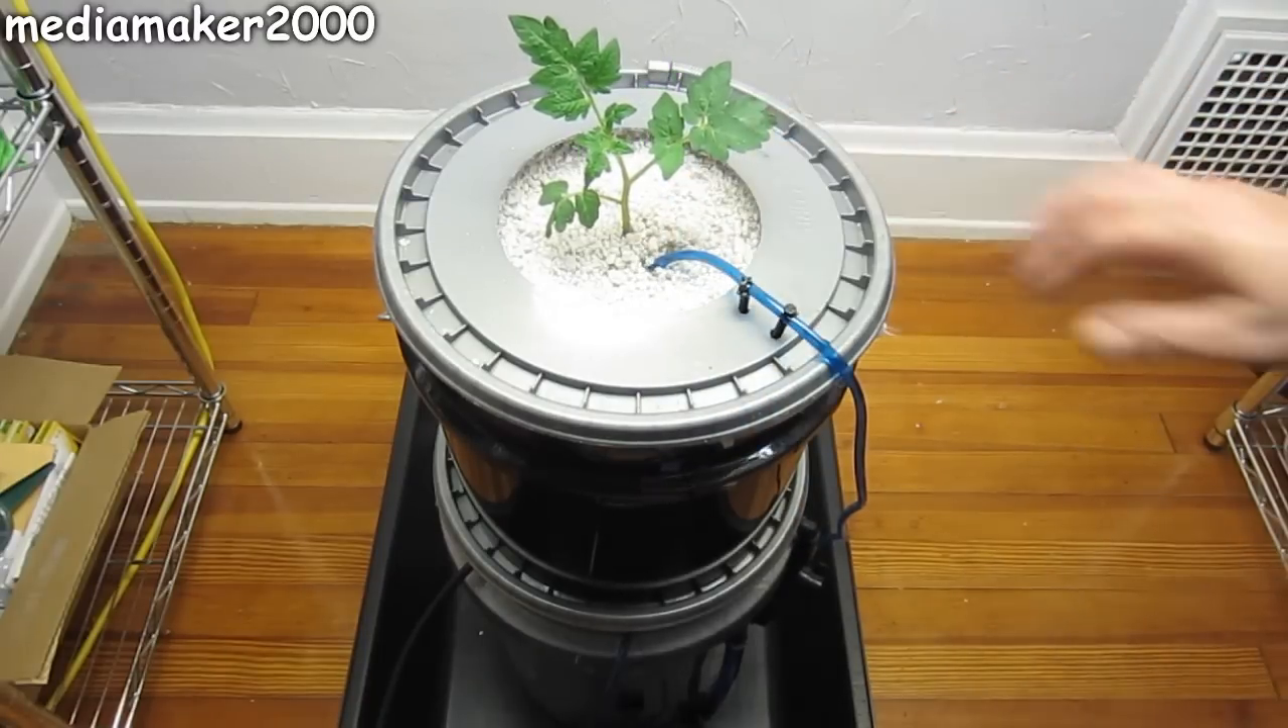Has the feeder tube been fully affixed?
Yes.